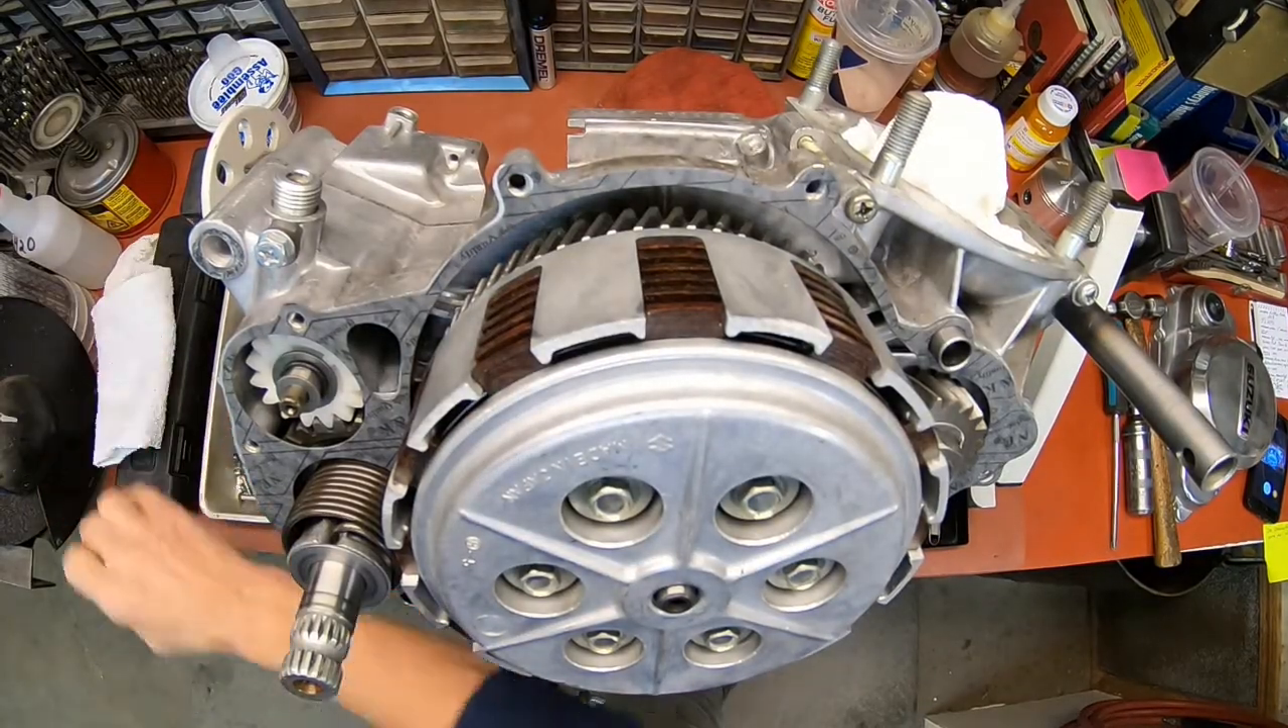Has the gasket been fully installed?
Yes.